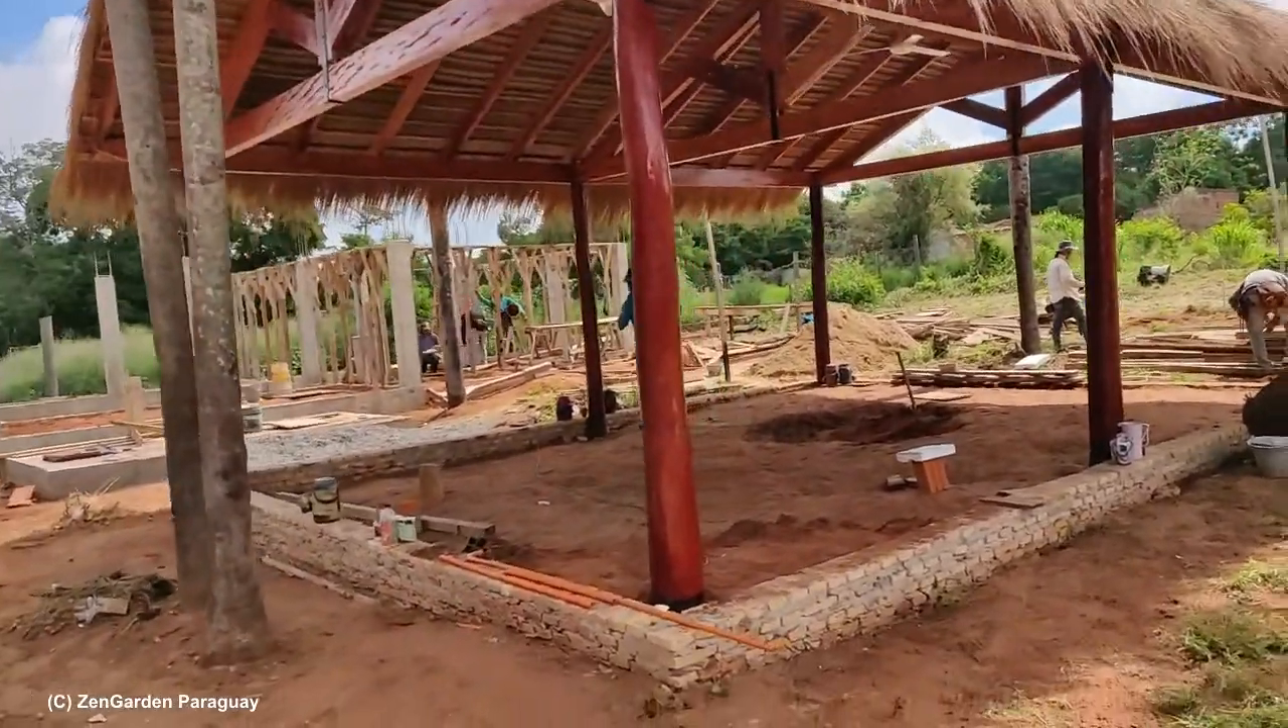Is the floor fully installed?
No.